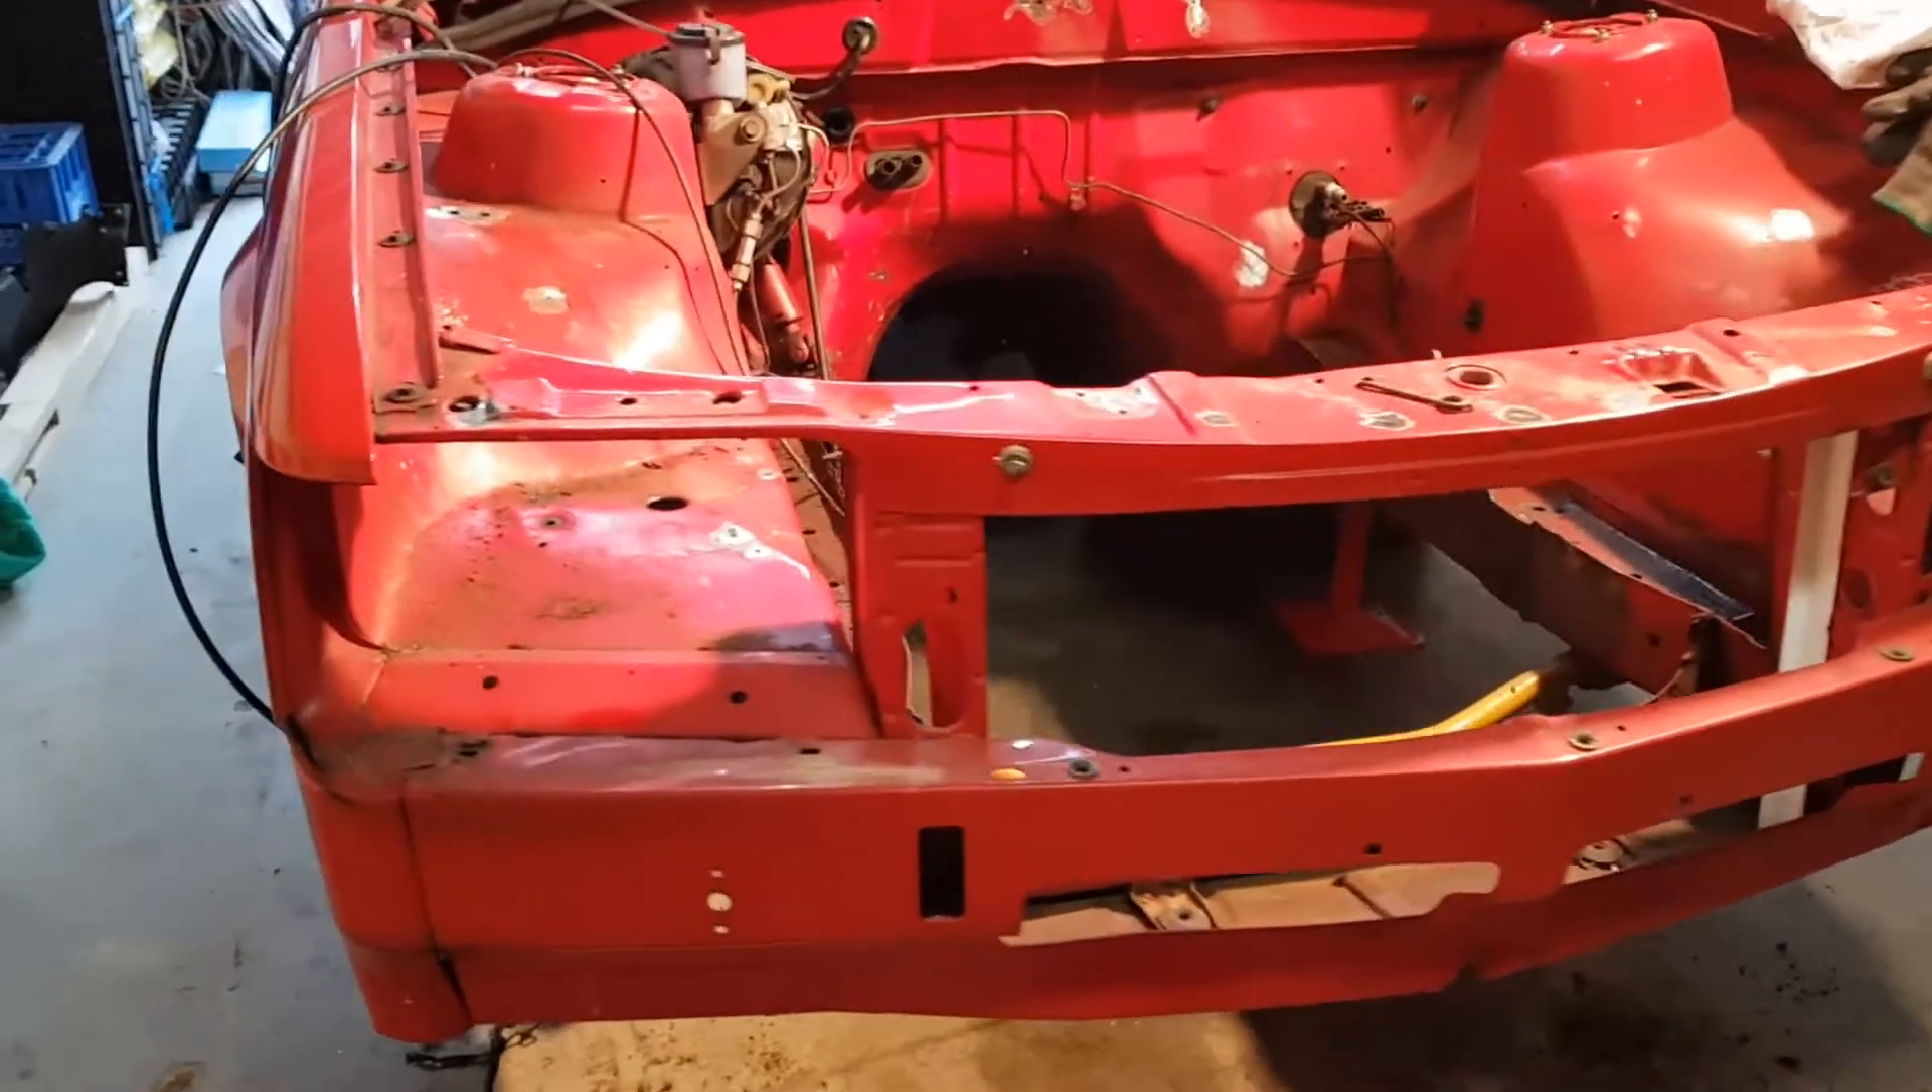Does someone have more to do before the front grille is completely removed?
No.